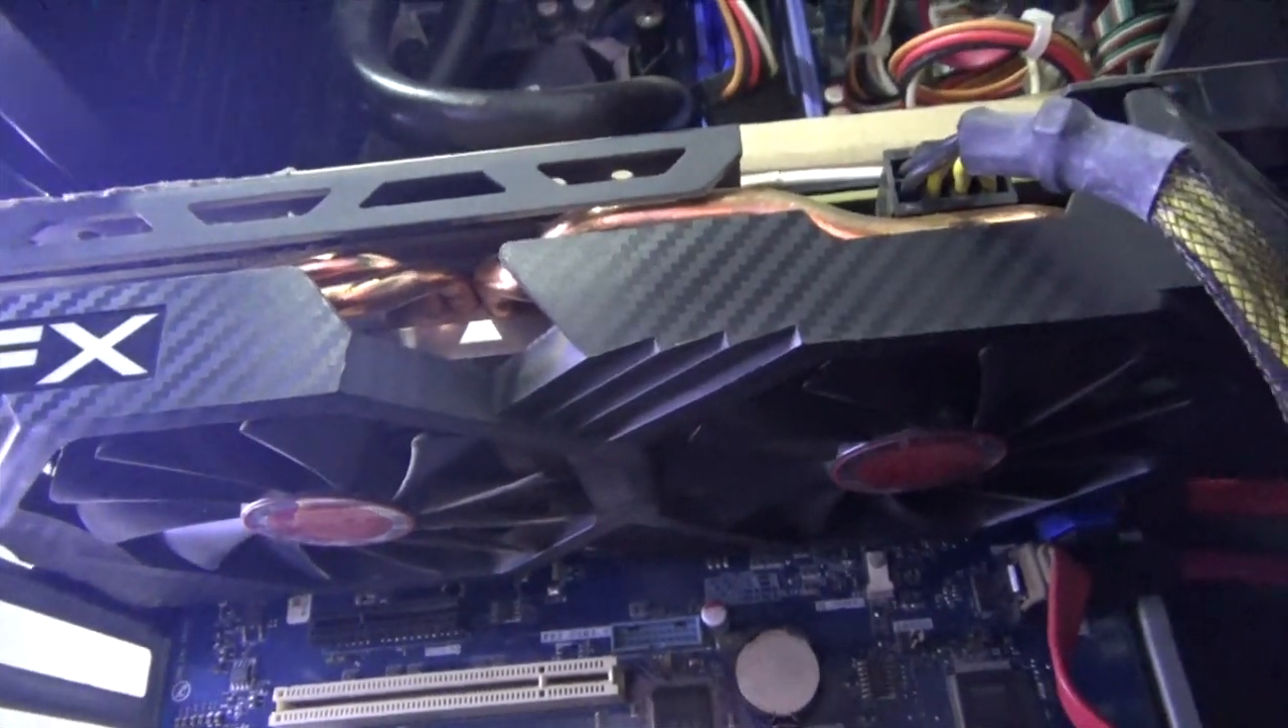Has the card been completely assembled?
Yes.